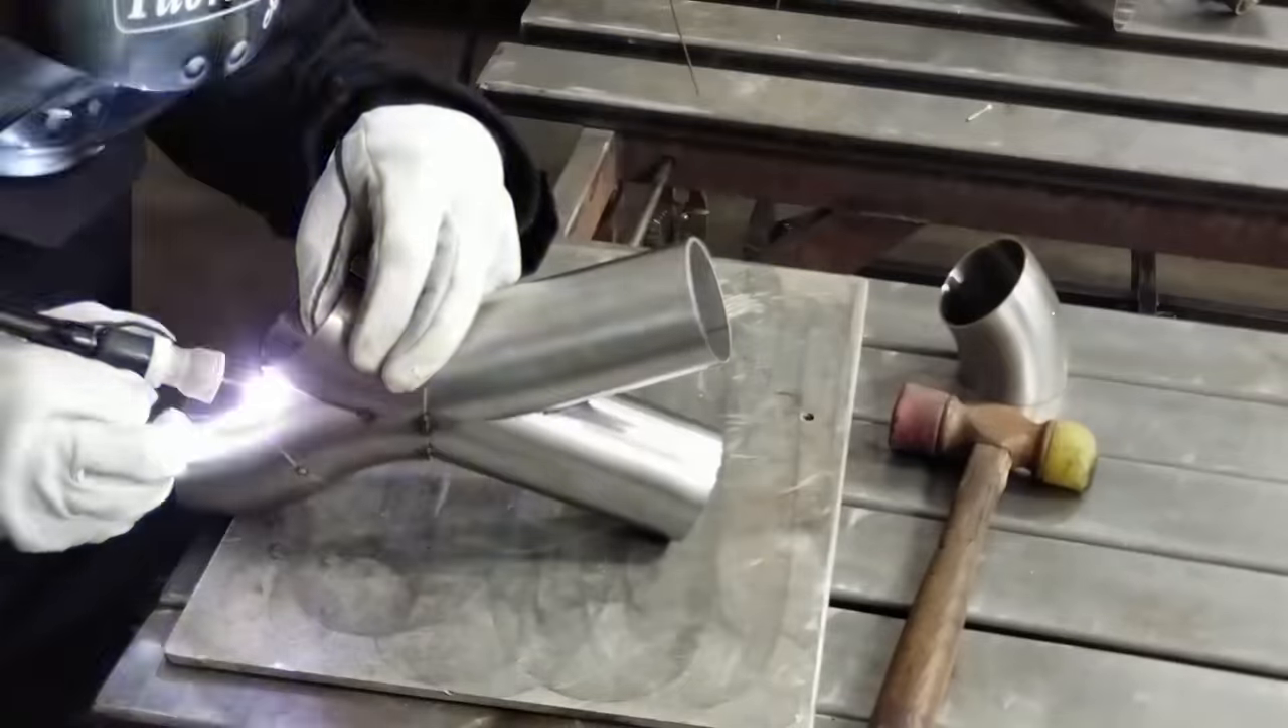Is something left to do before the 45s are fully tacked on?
Yes.